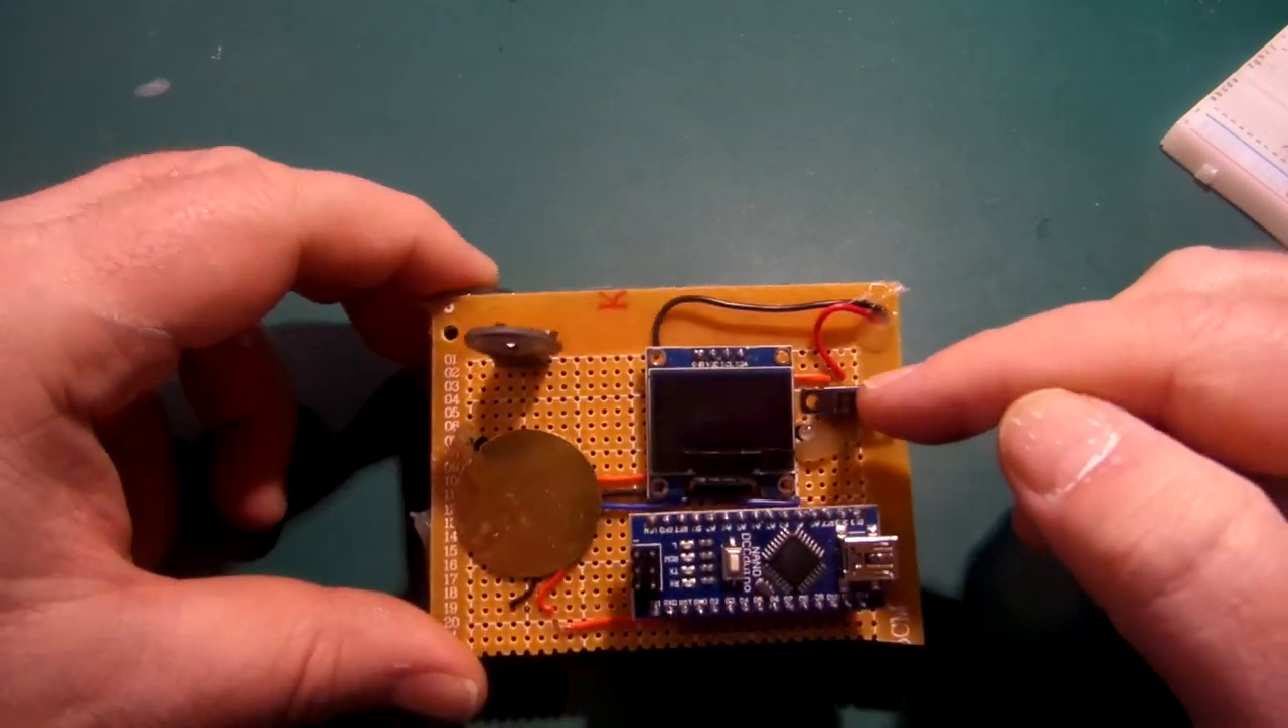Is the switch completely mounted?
Yes.